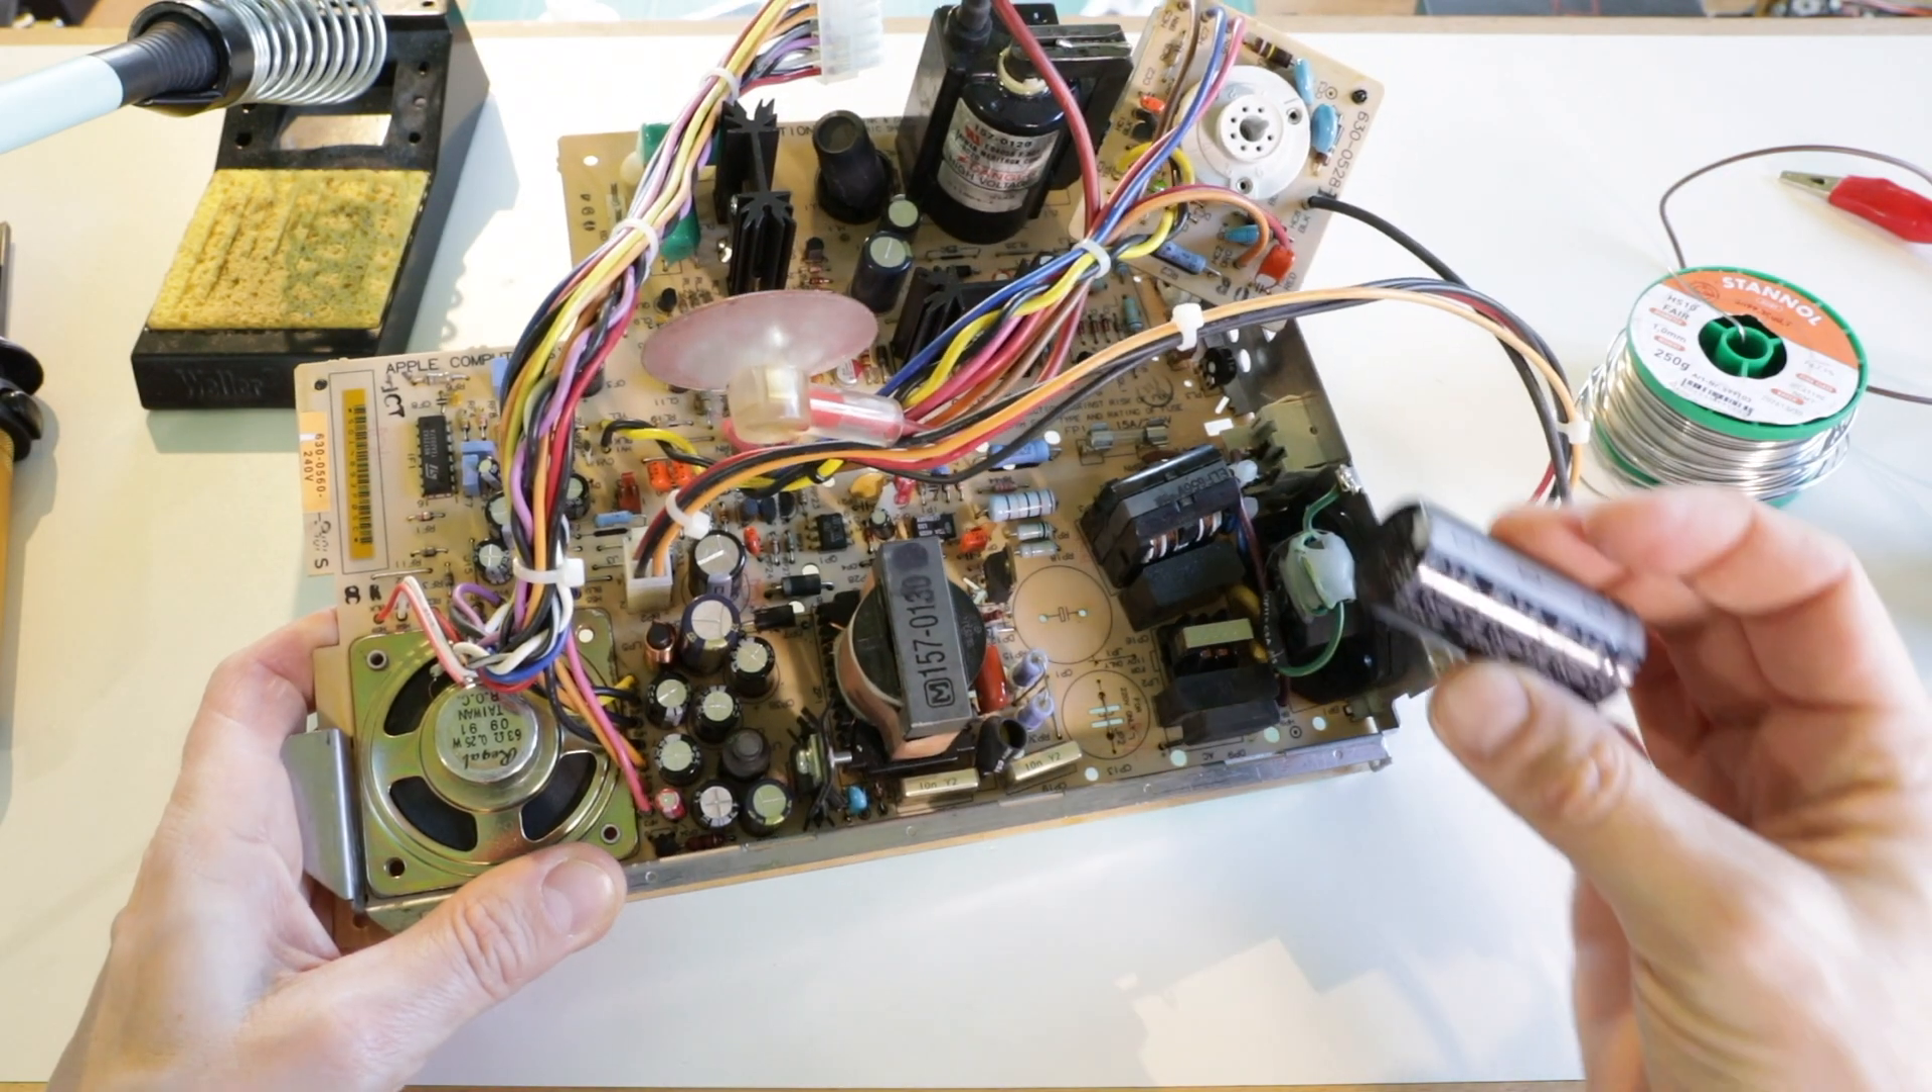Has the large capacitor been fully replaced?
No.